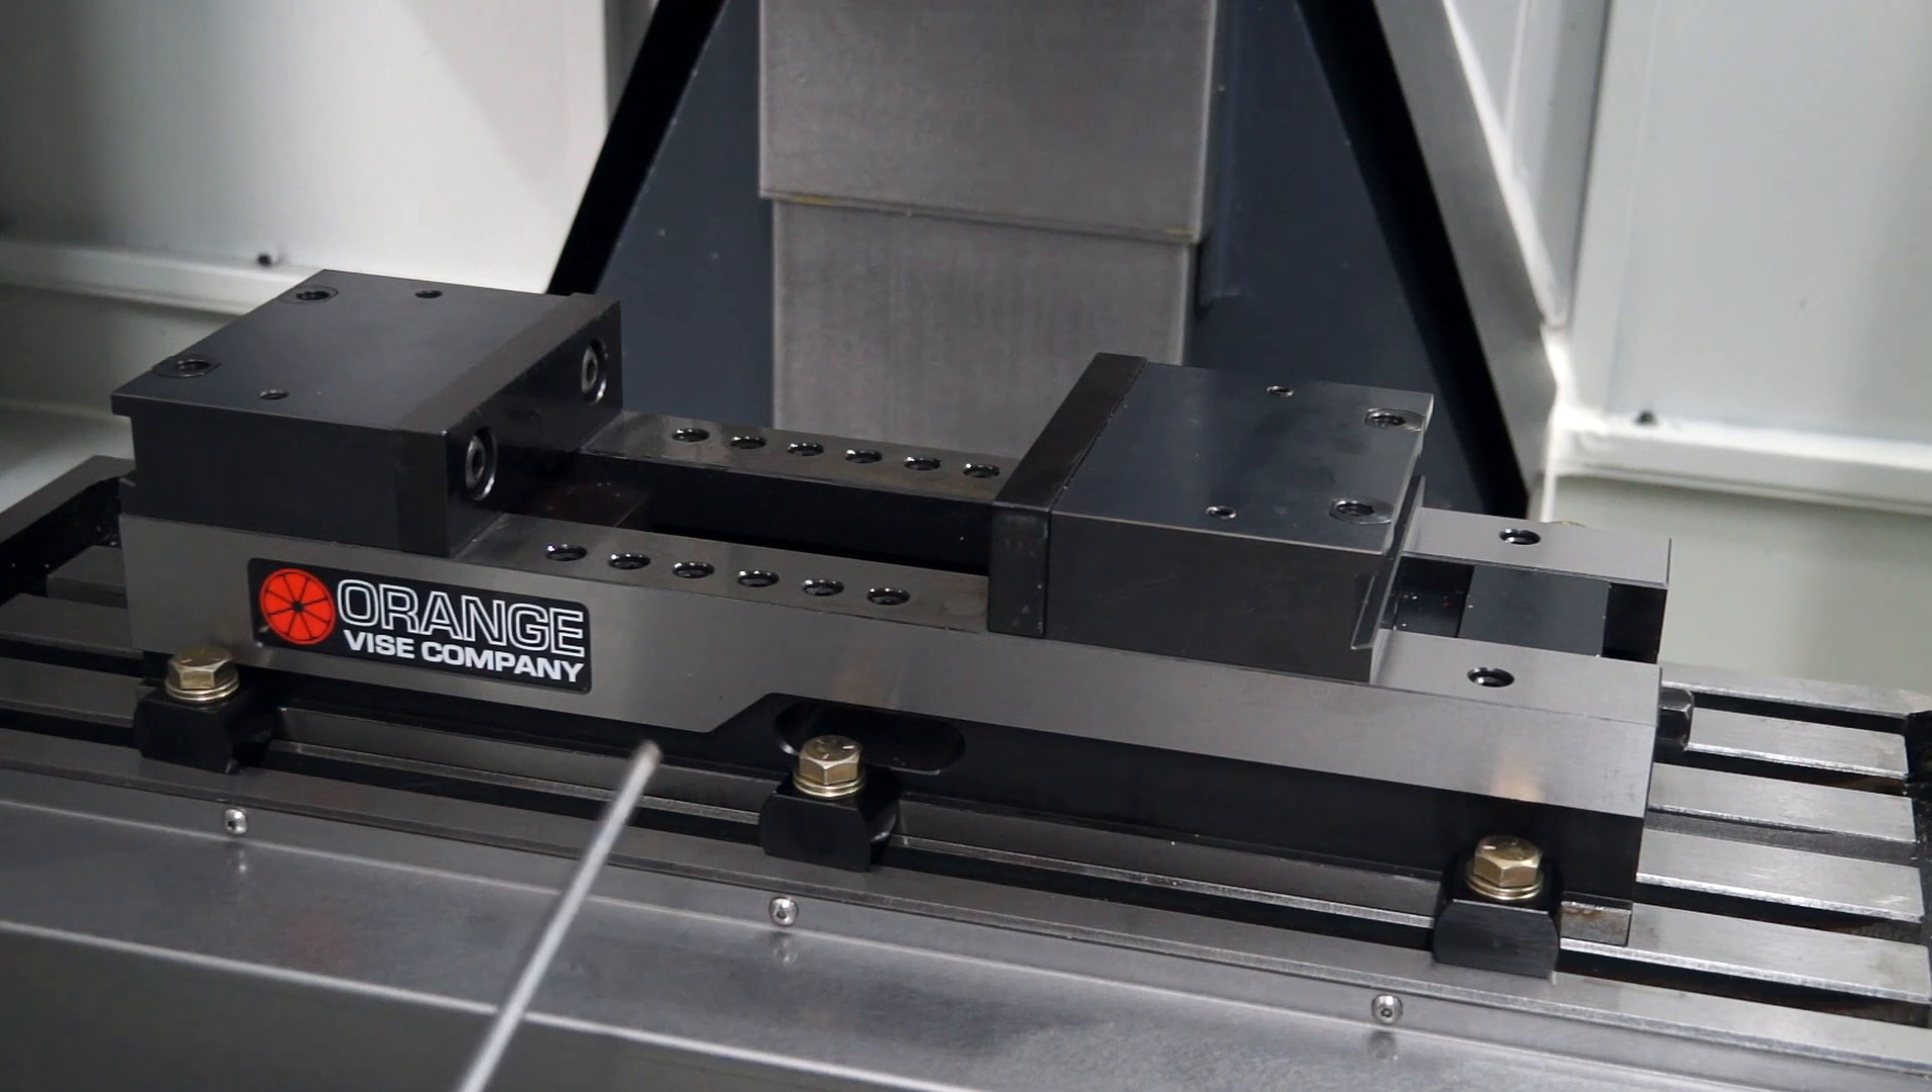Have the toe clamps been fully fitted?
Yes.